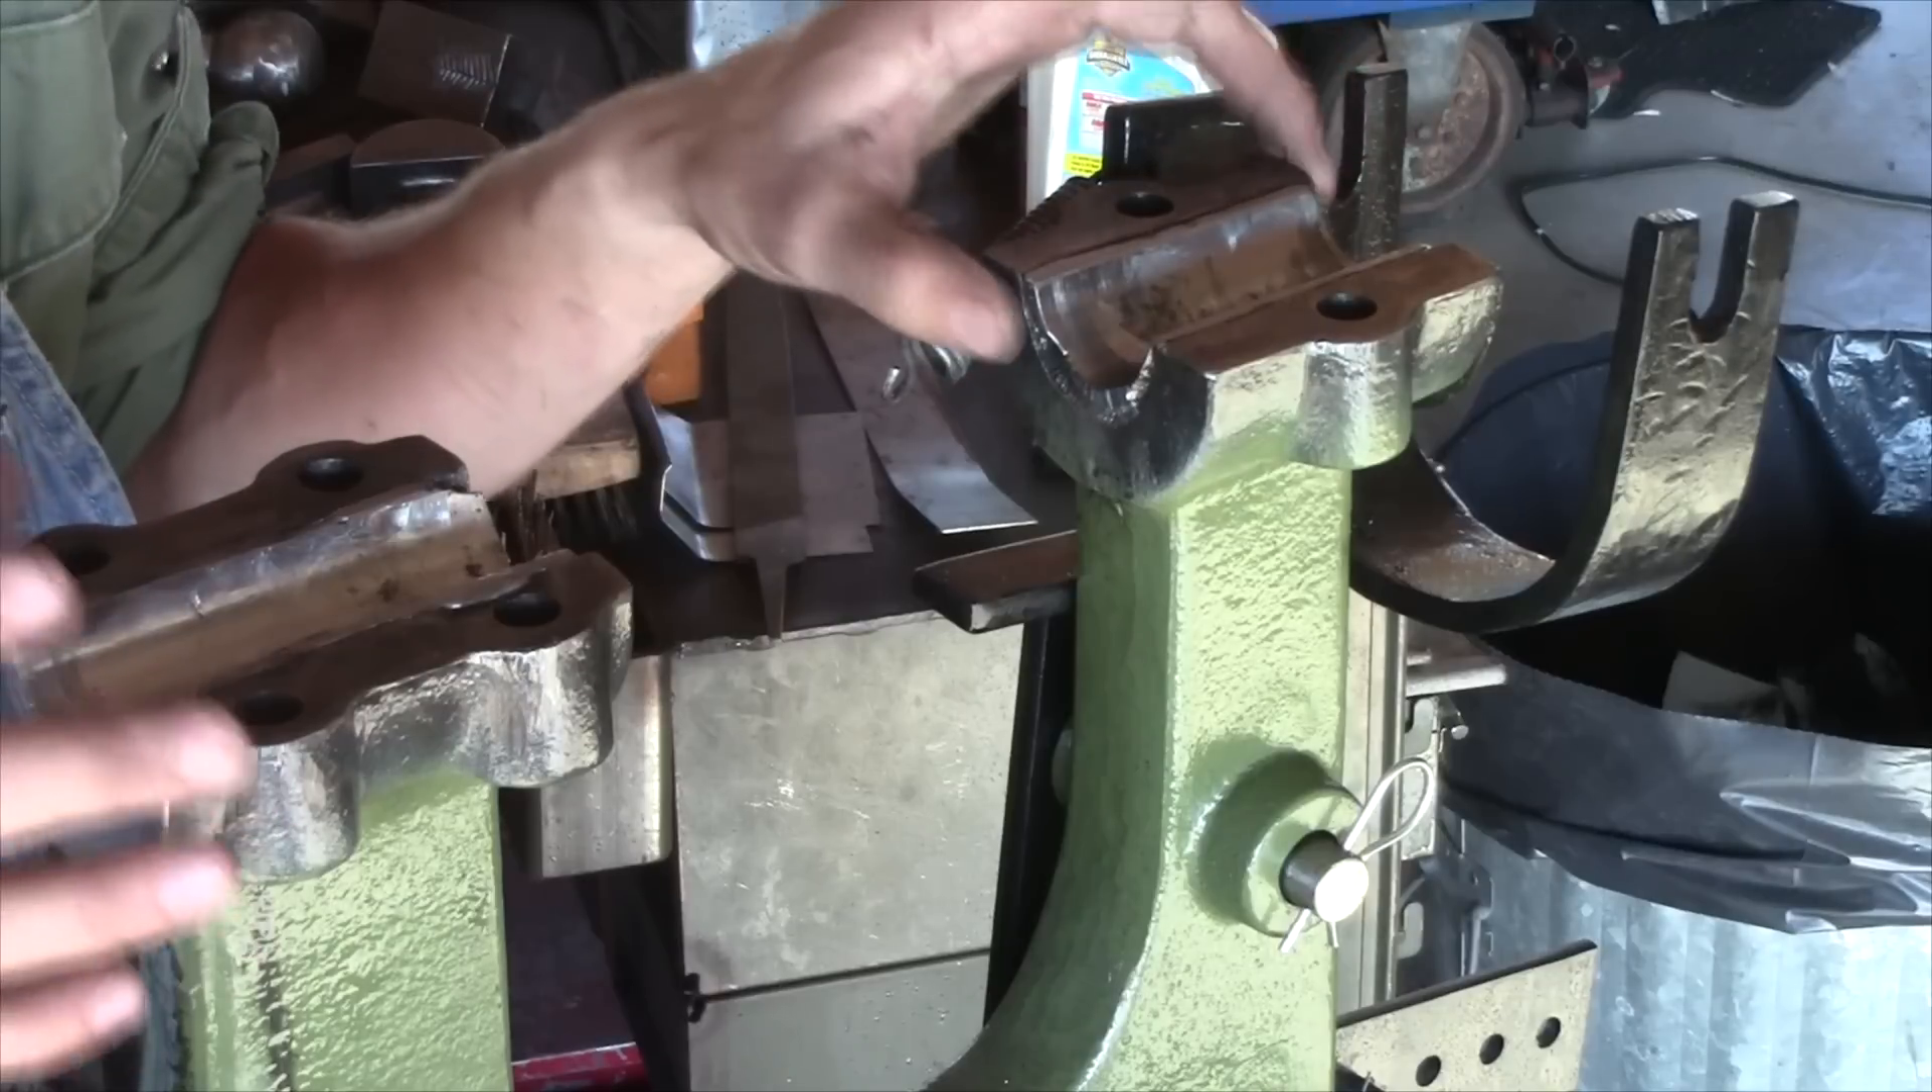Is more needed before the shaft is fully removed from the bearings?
No.